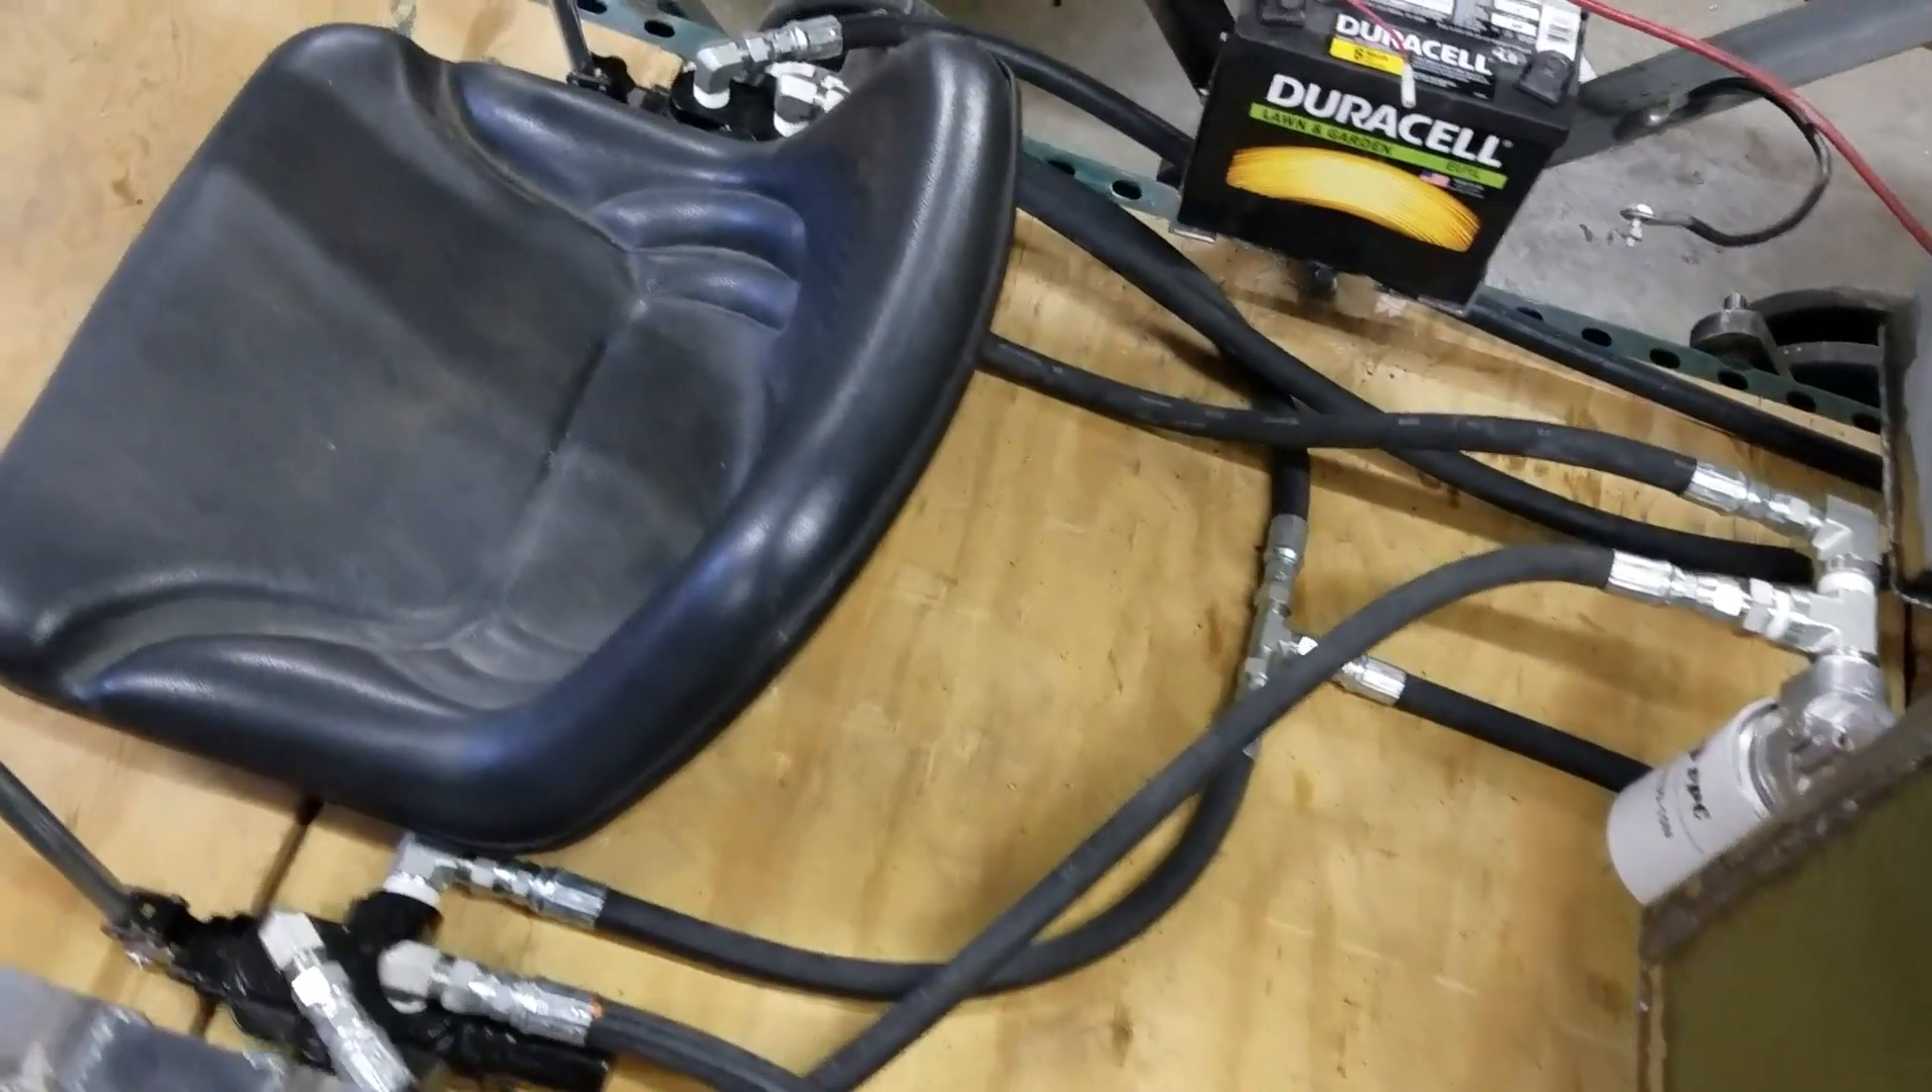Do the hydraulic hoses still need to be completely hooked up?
No.